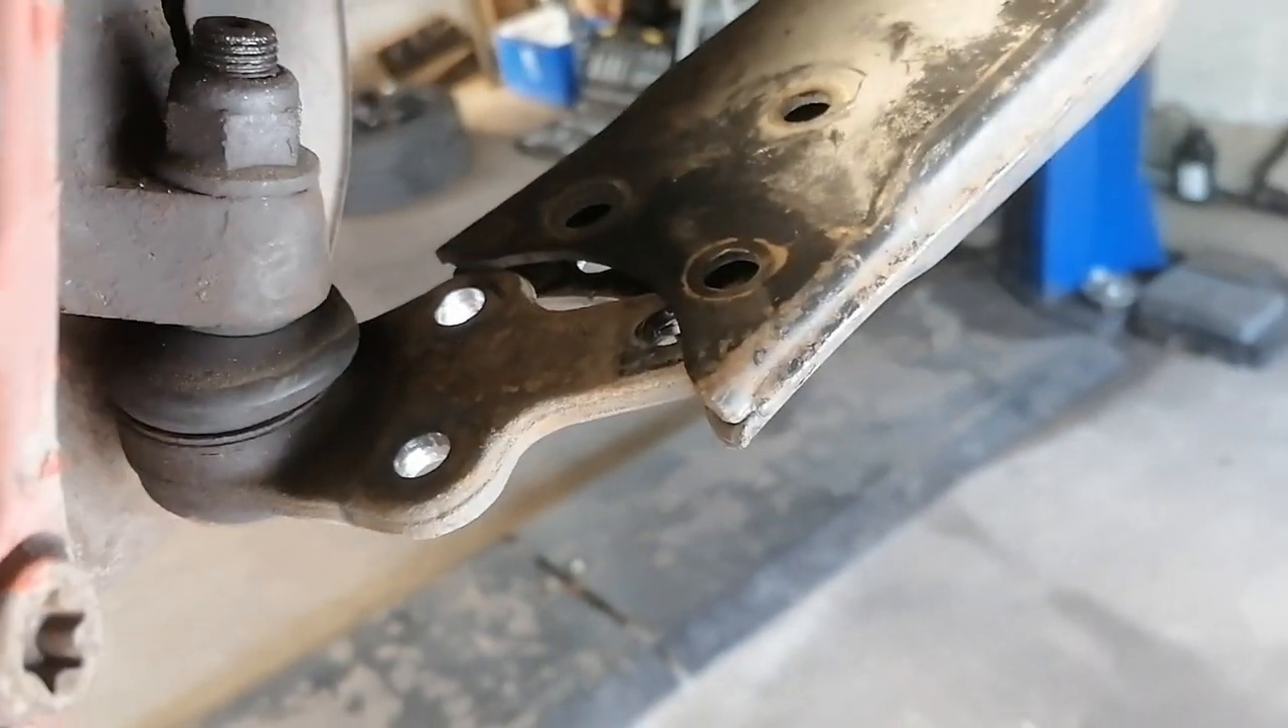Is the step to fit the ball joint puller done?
No.